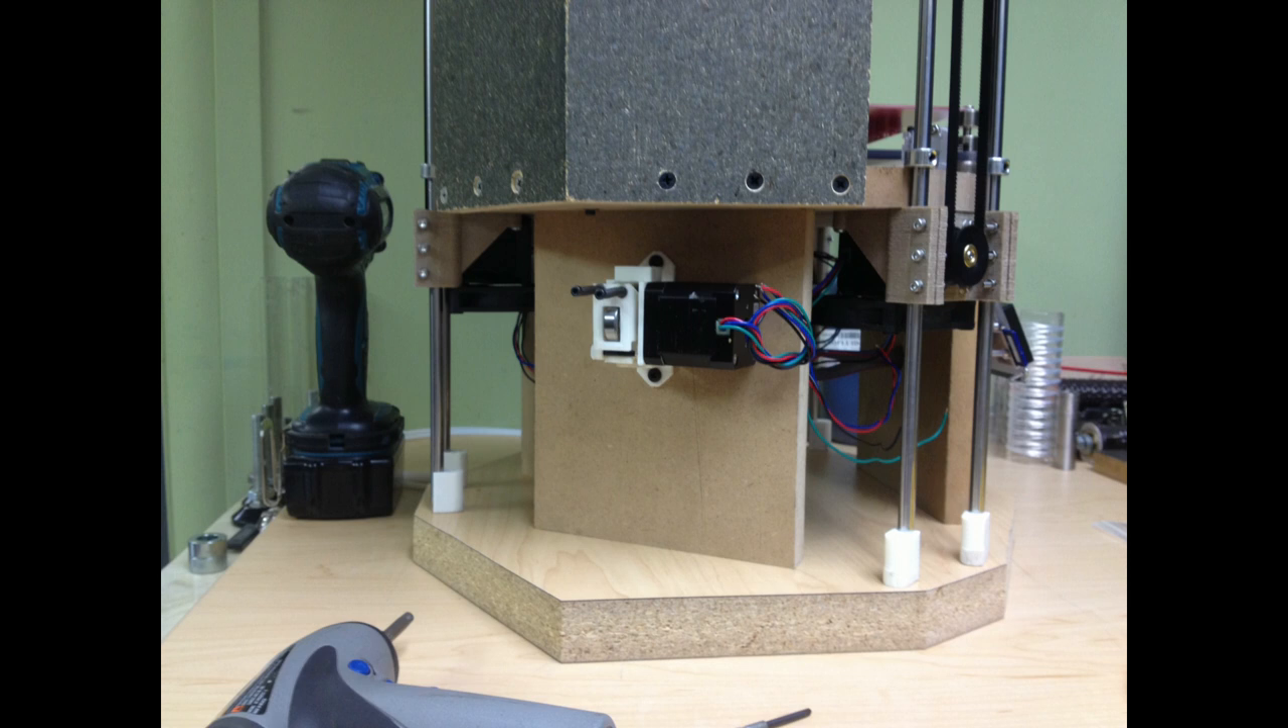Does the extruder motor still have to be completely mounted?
No.